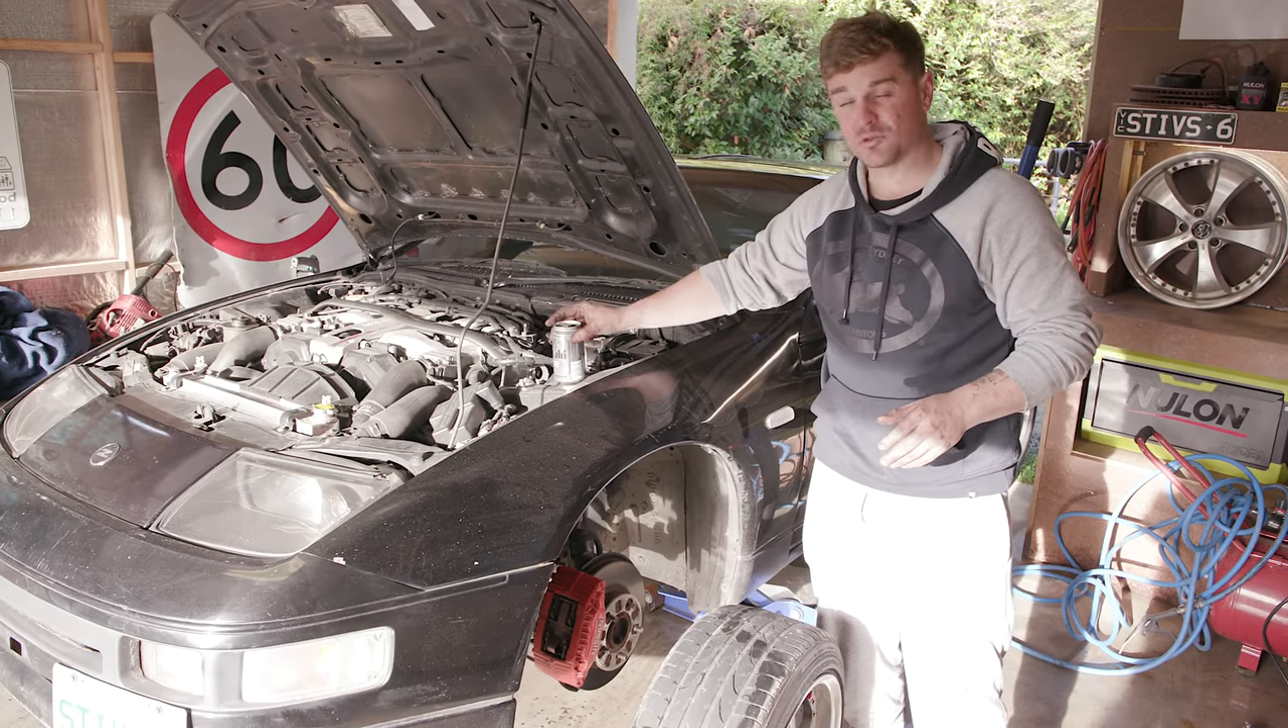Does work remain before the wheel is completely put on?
Yes.